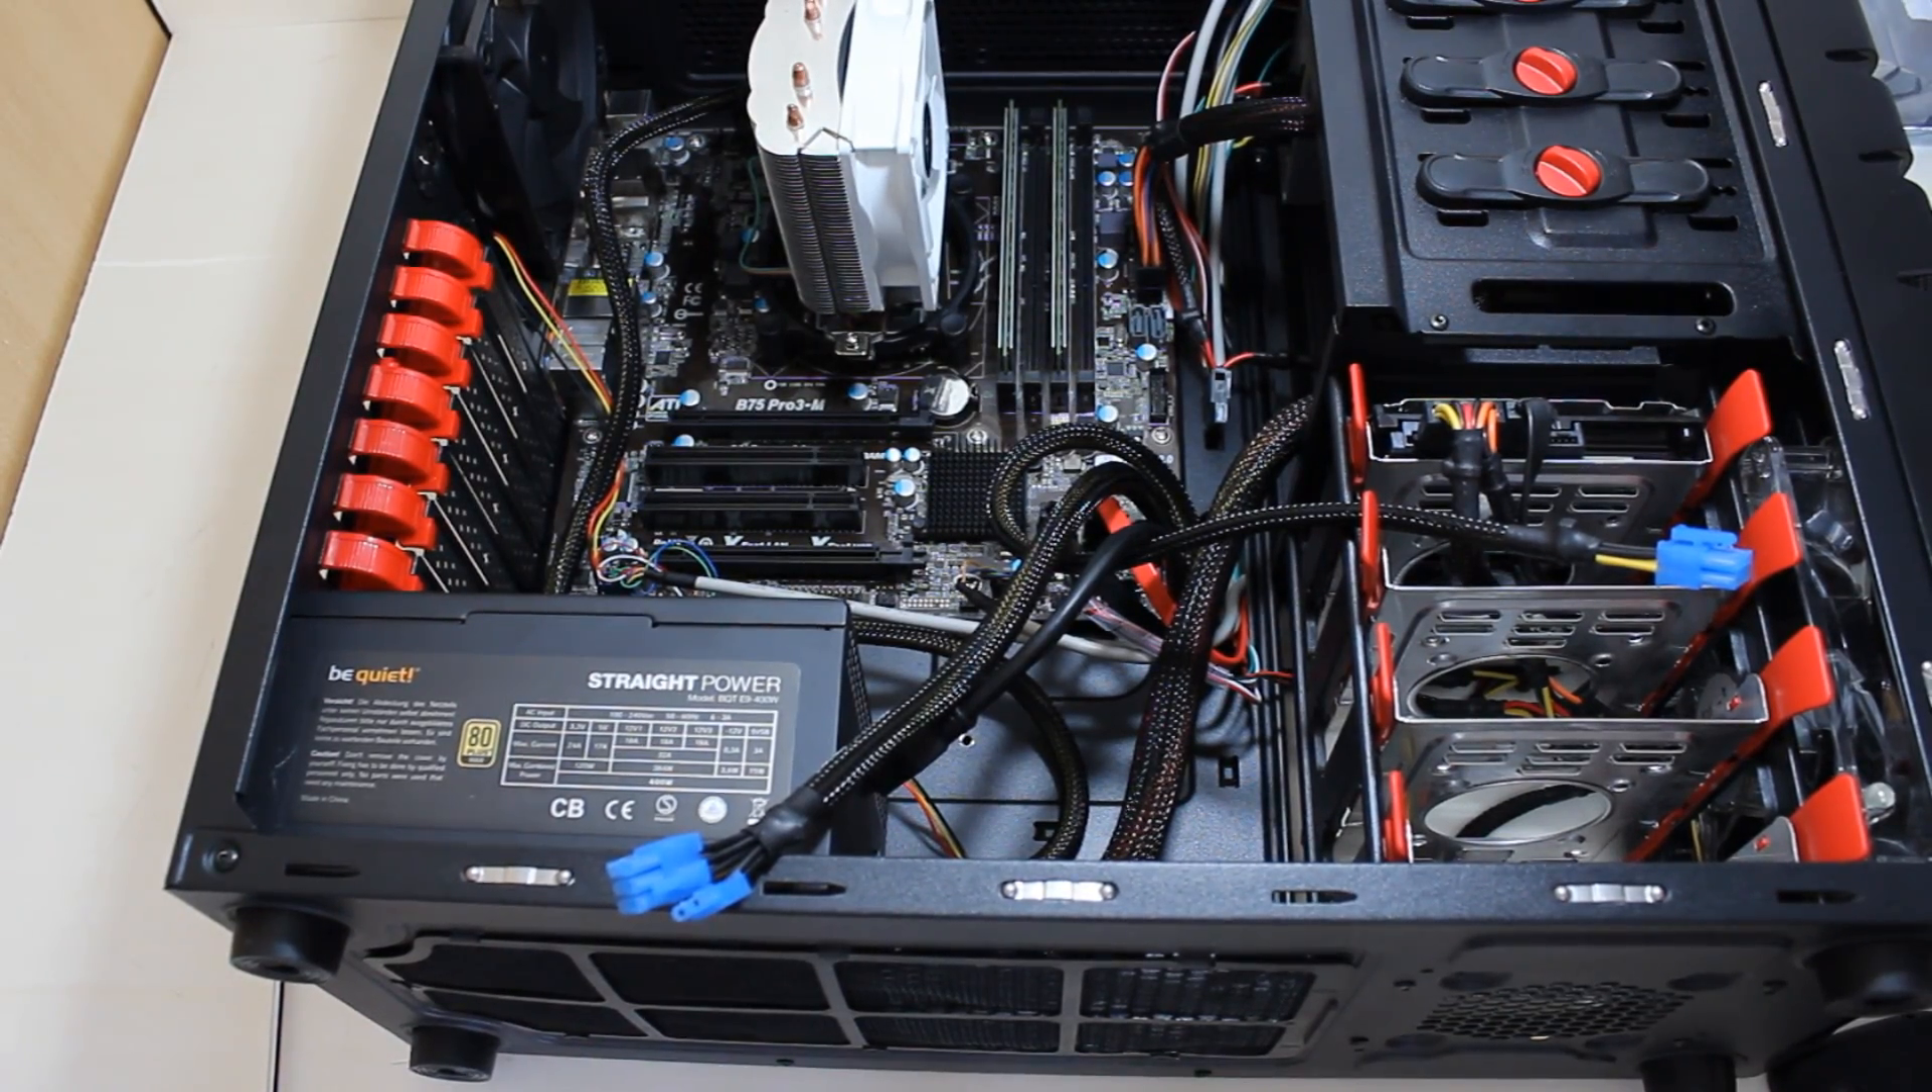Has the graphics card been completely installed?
No.